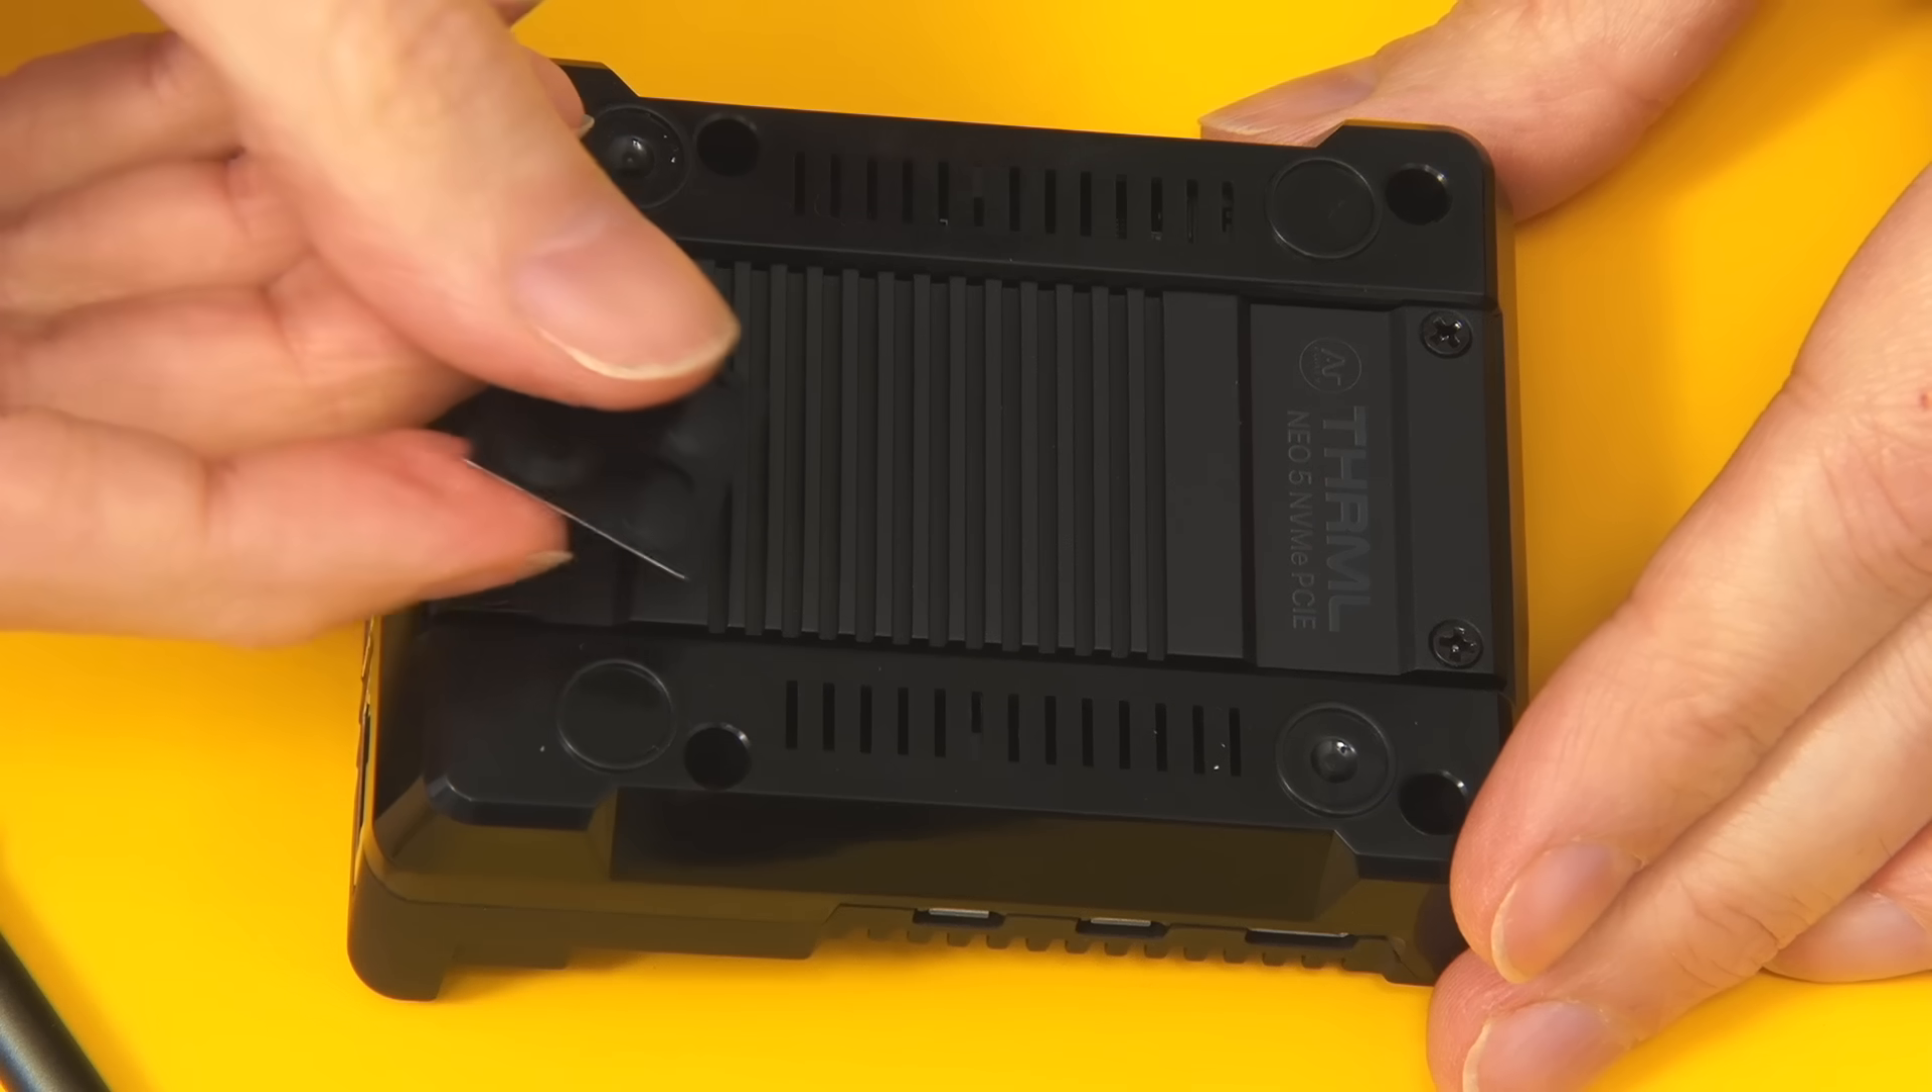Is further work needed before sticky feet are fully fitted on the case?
Yes.